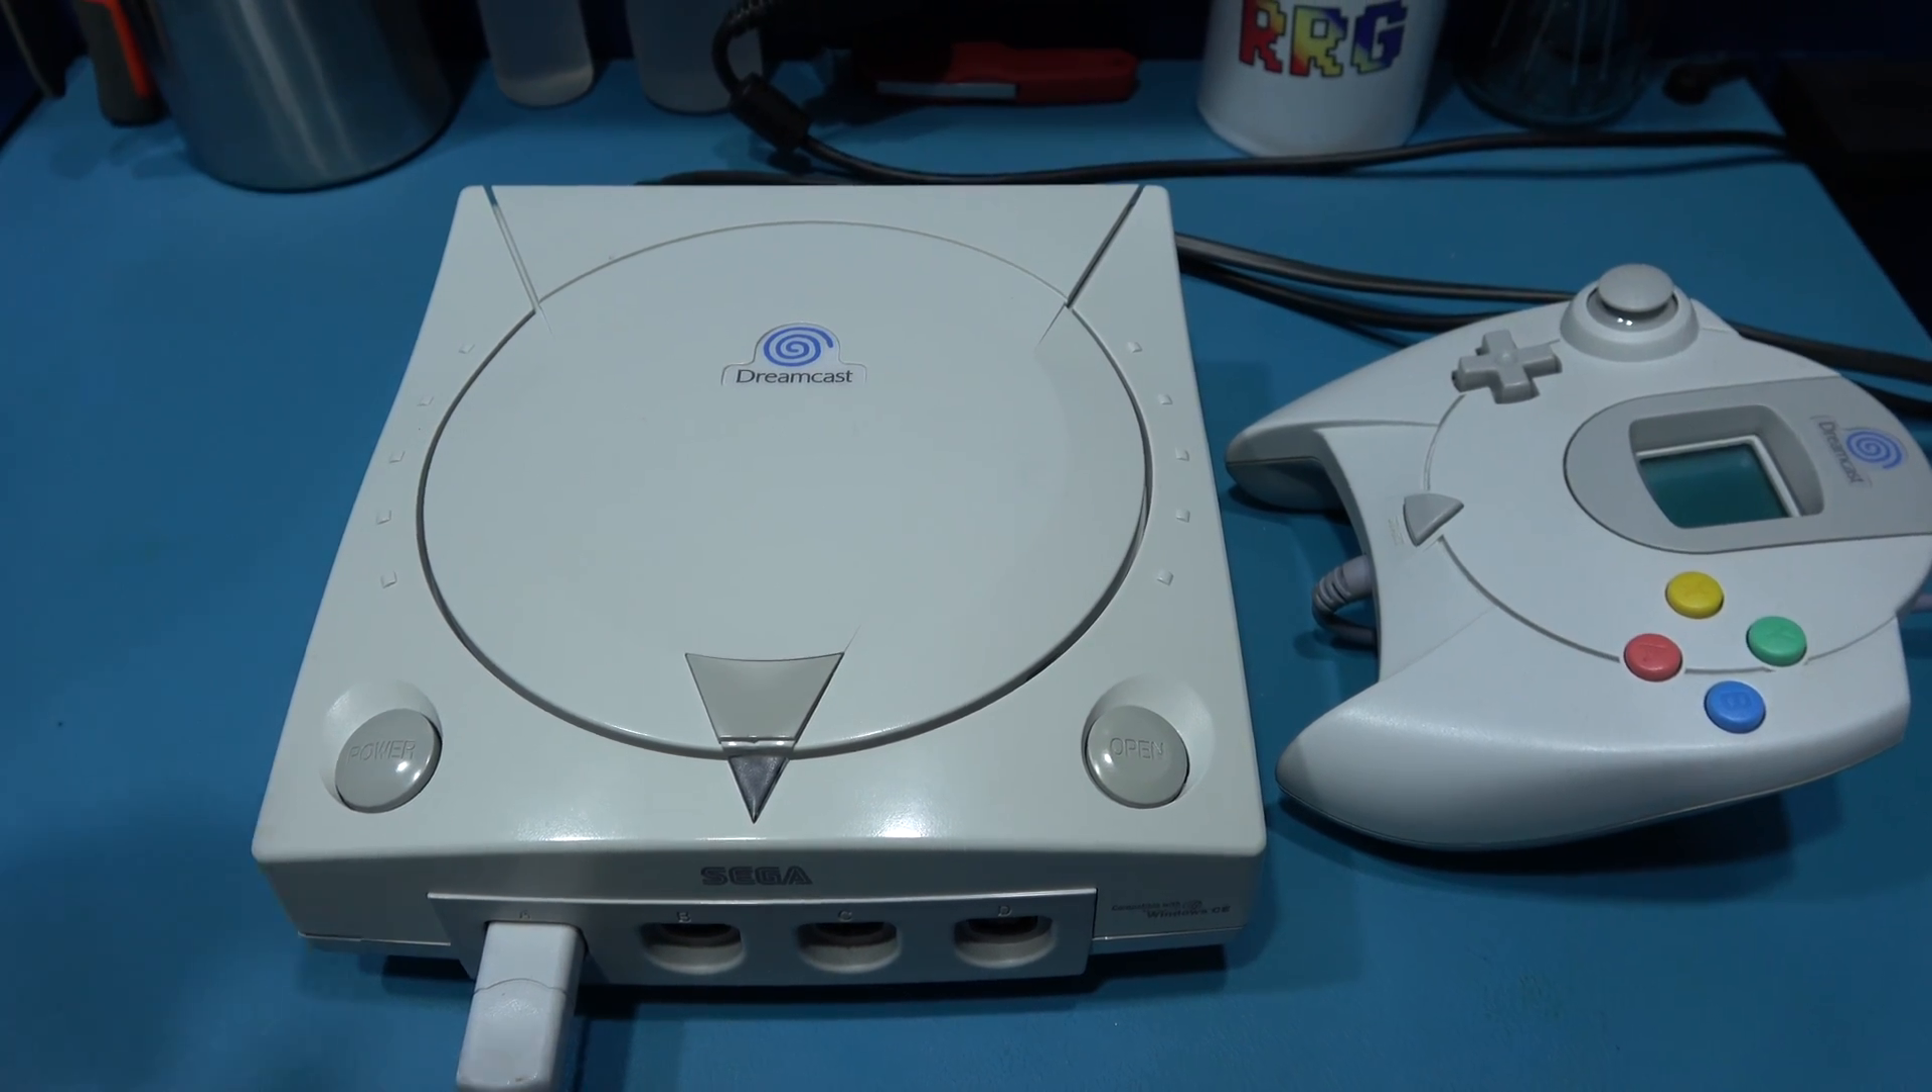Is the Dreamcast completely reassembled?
Yes.